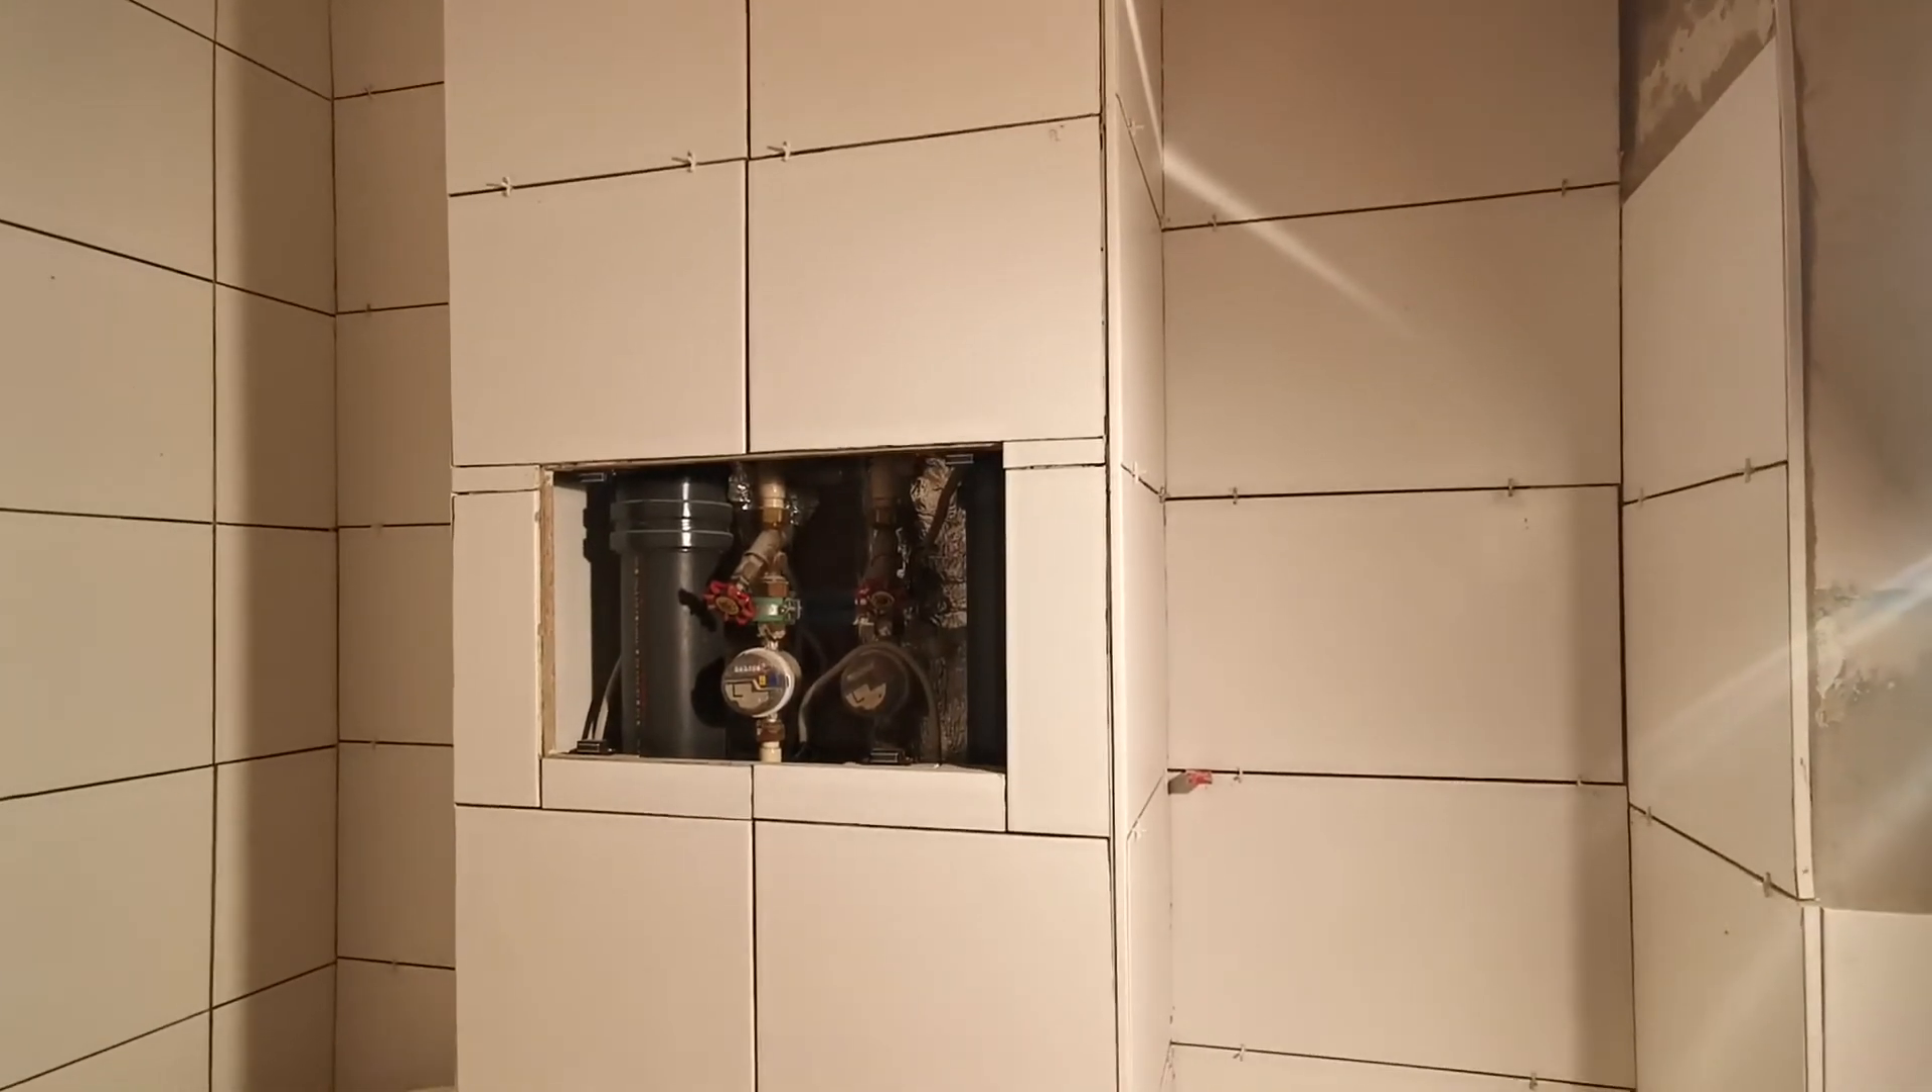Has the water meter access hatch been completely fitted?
No.